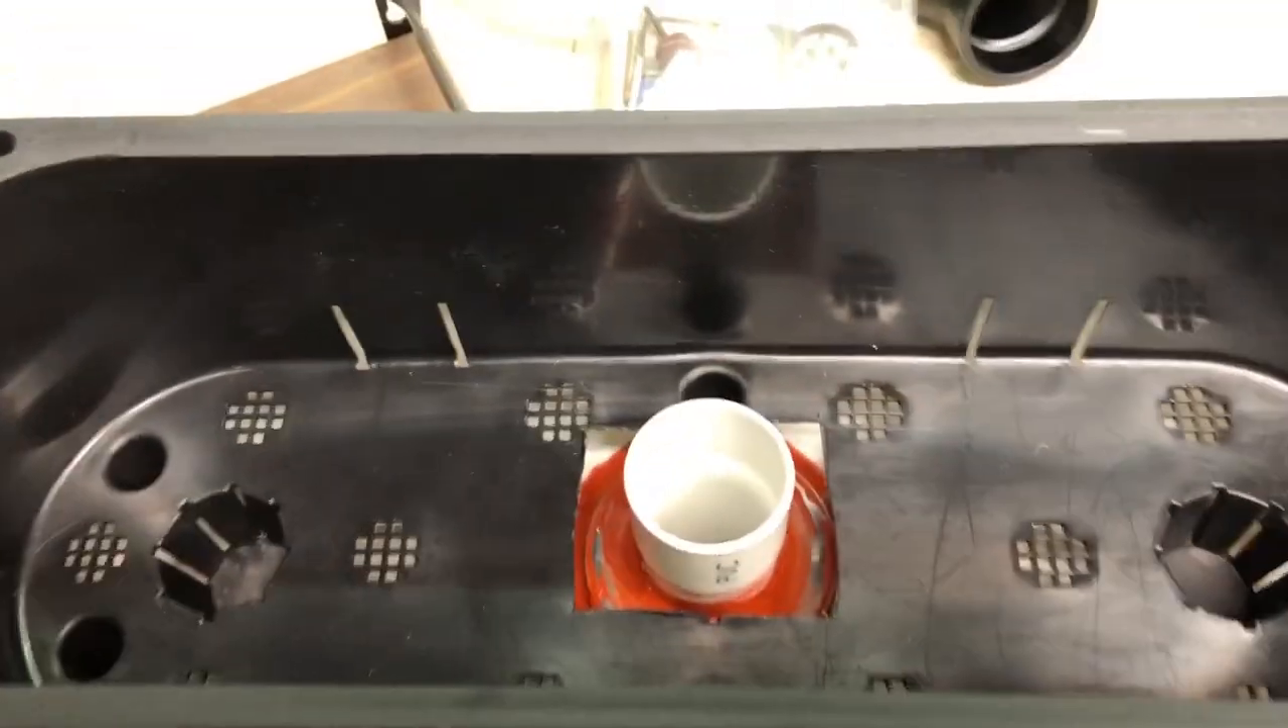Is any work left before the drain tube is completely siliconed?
No.